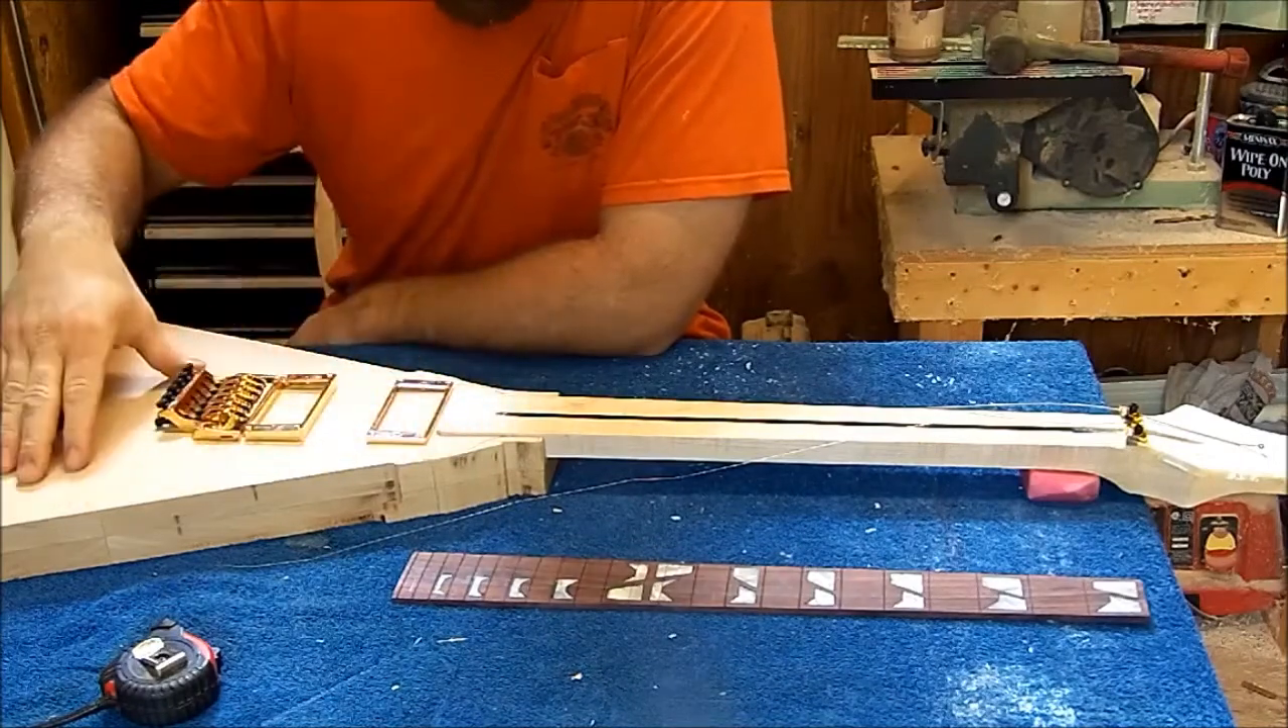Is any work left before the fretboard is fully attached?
Yes.